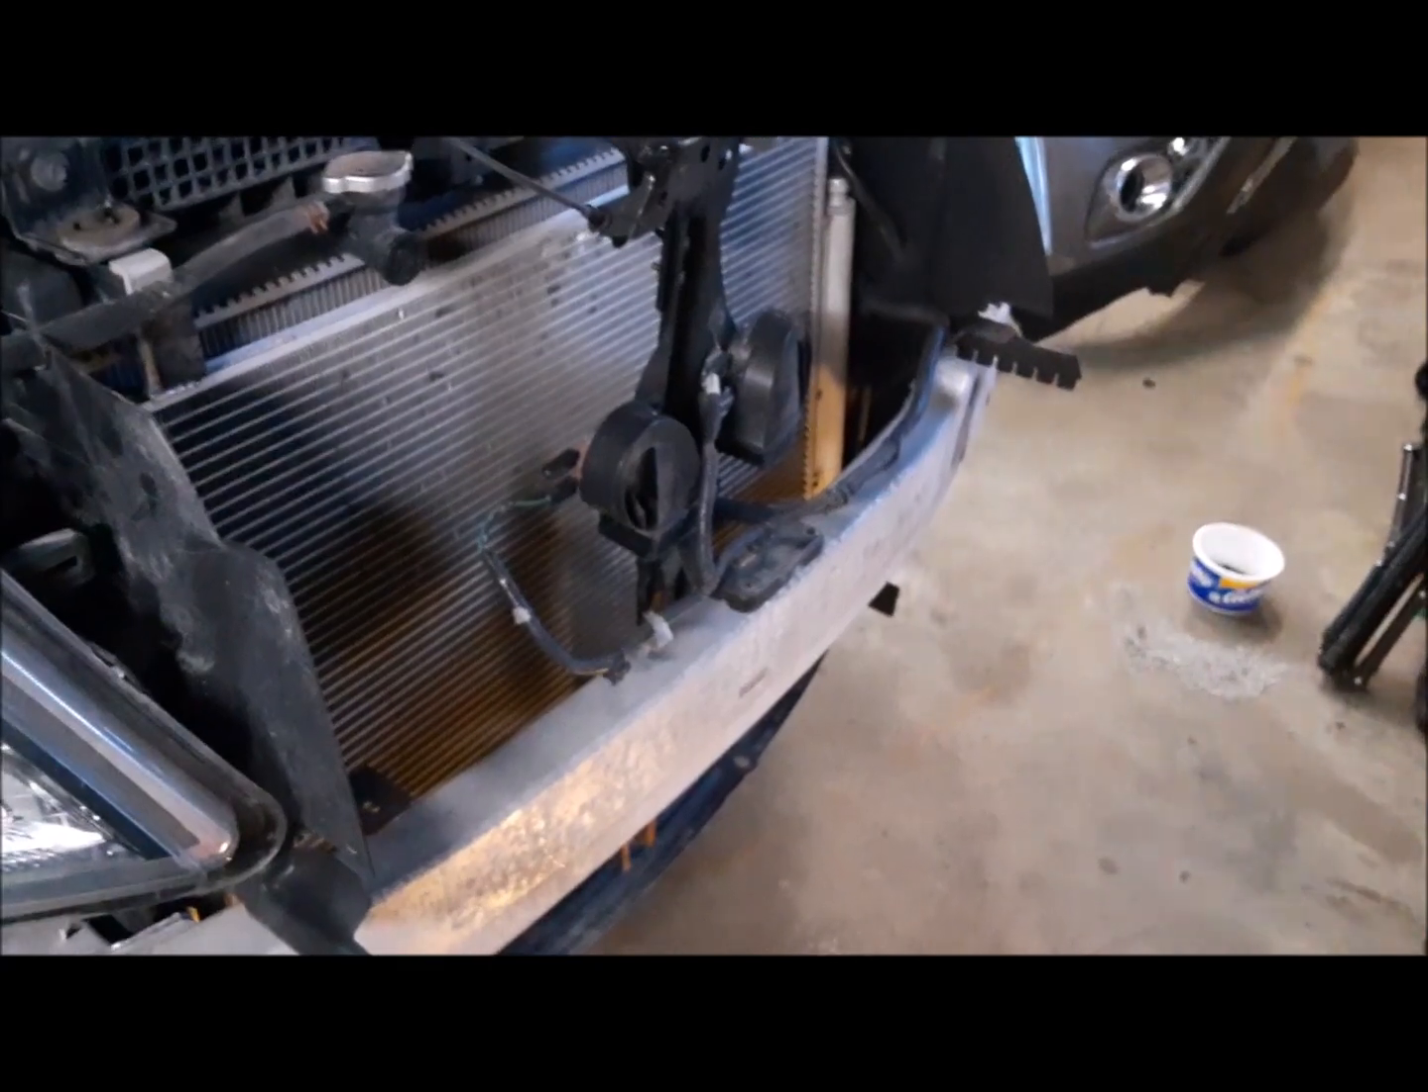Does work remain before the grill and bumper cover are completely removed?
No.